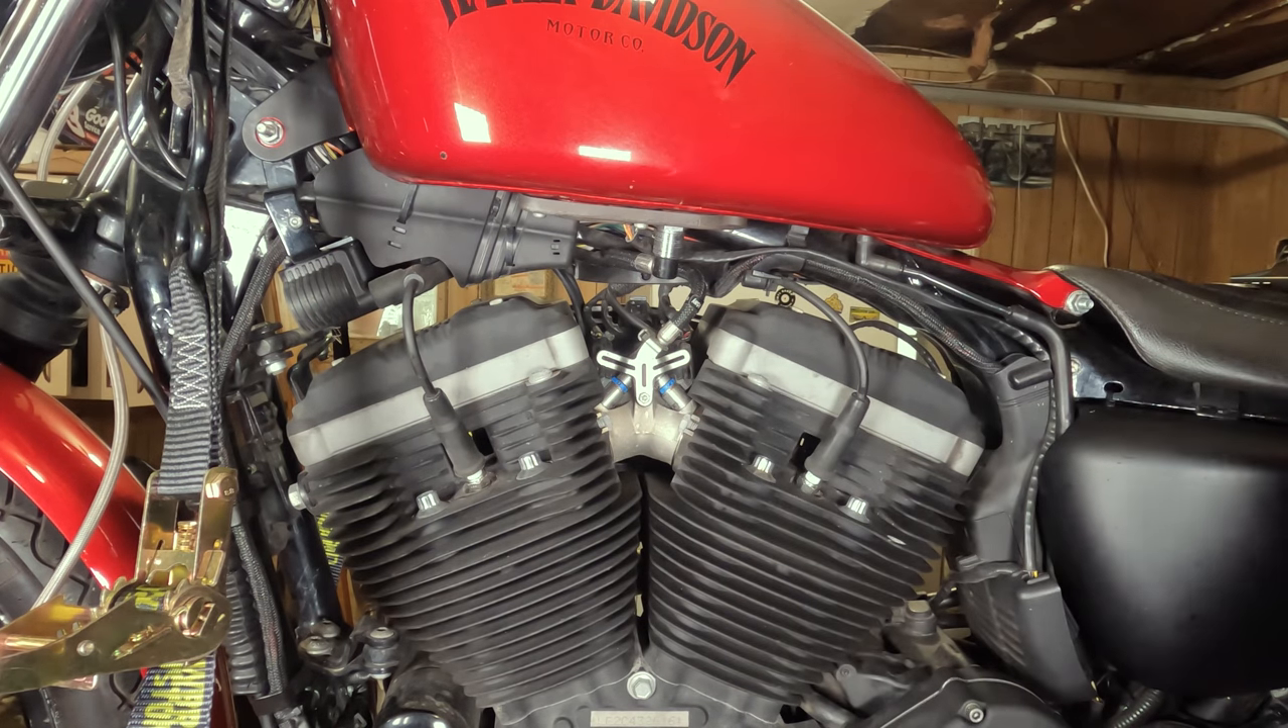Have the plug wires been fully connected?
Yes.